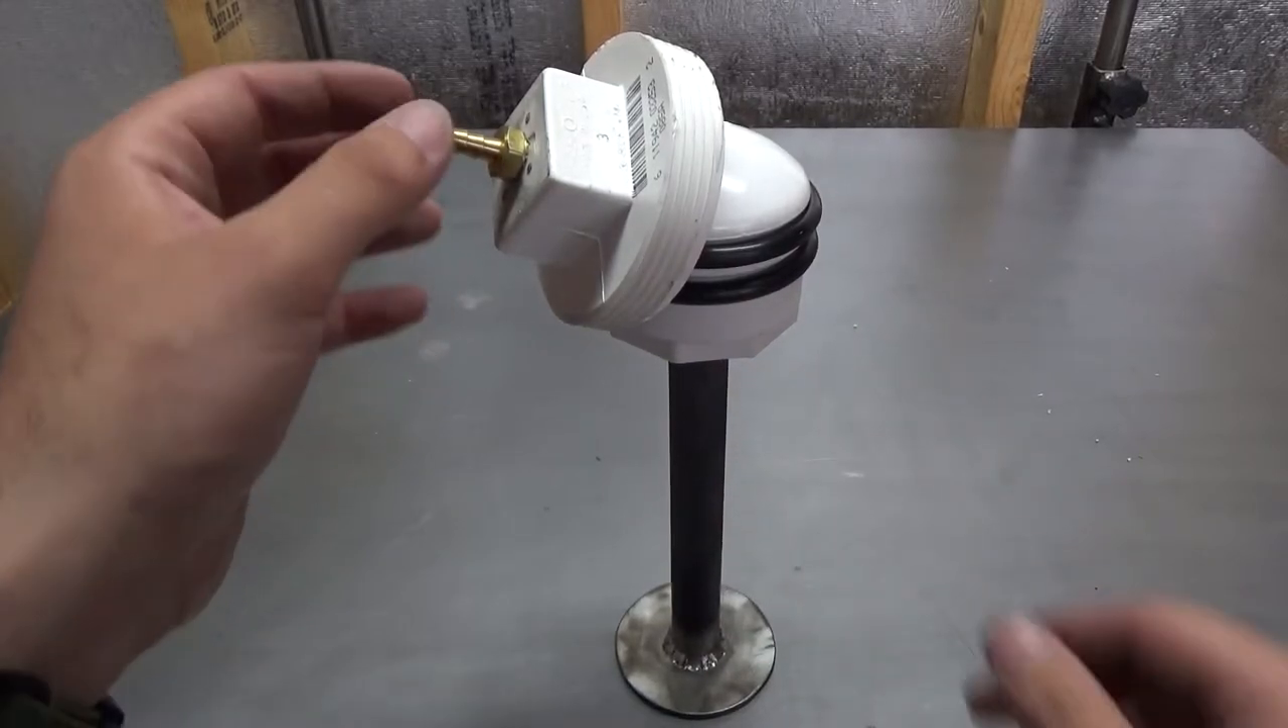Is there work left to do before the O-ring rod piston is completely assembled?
No.